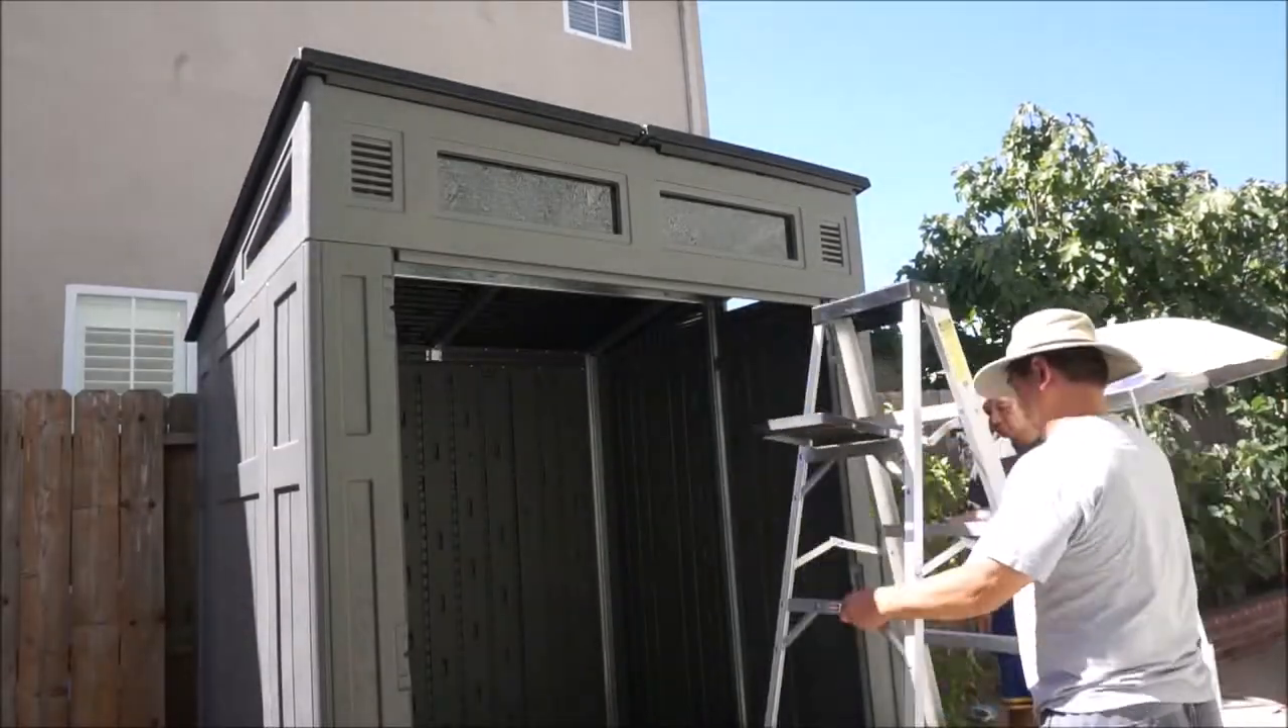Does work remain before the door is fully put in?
Yes.